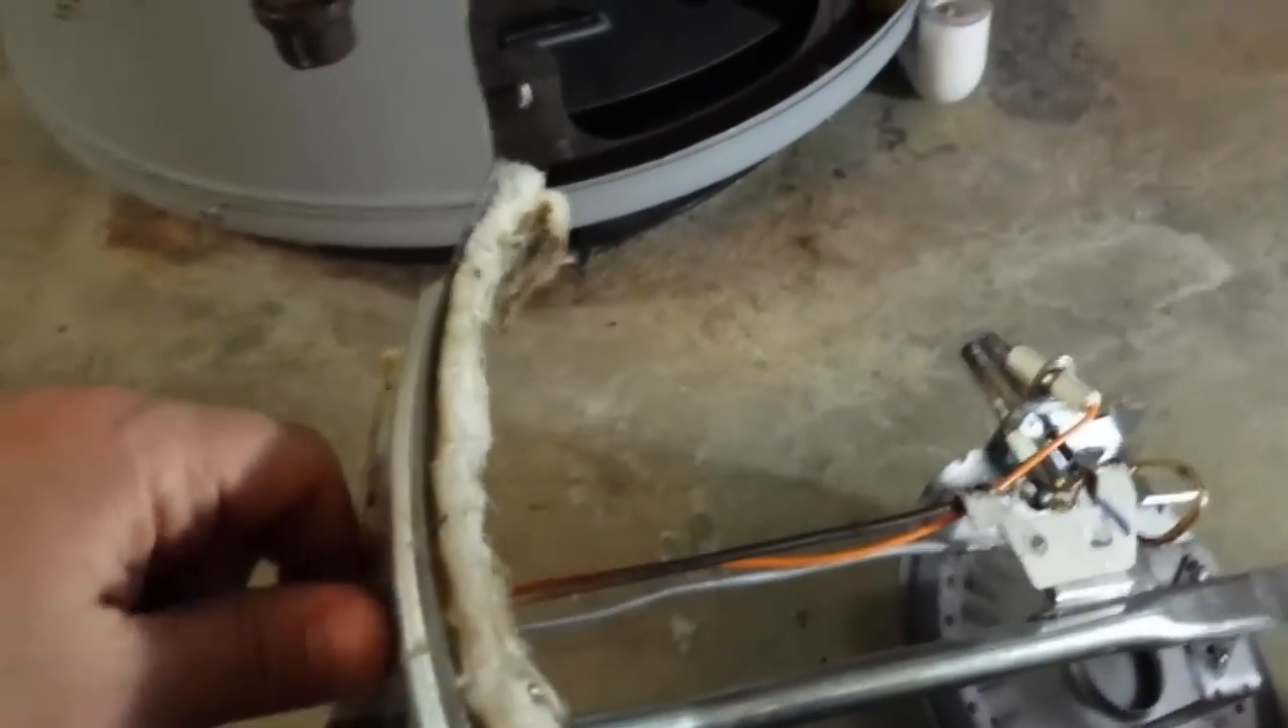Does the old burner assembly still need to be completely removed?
No.